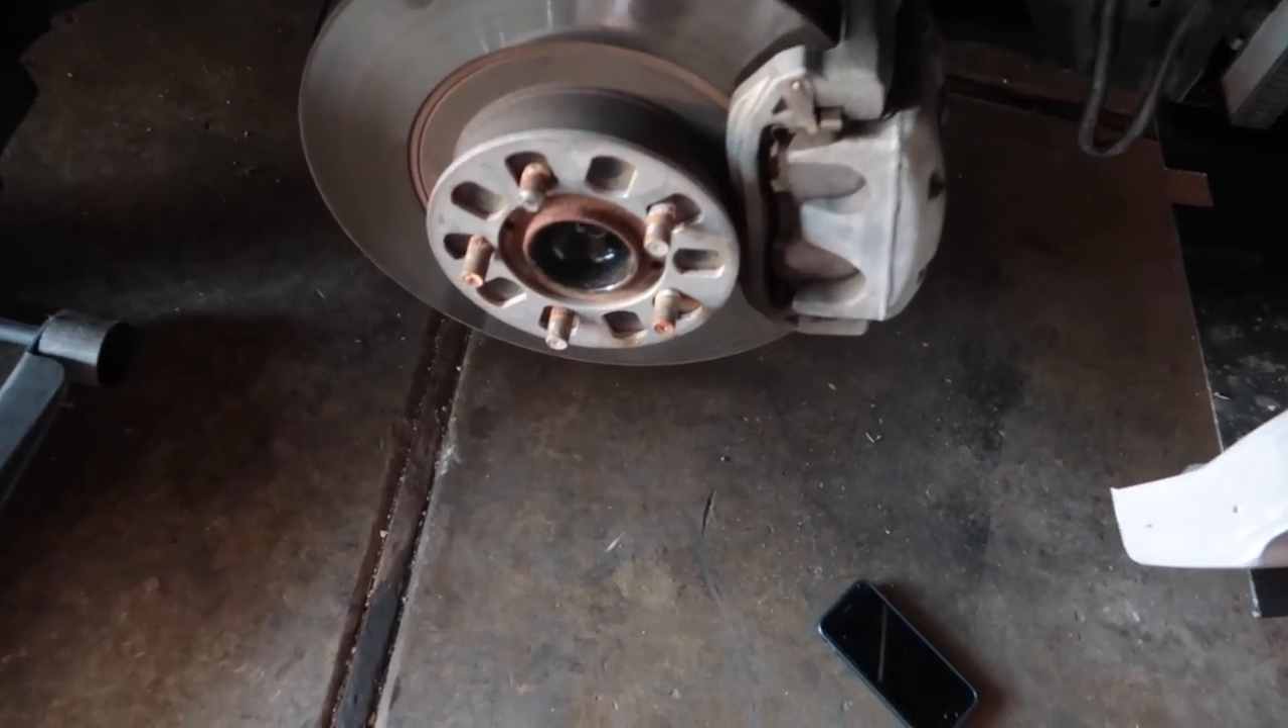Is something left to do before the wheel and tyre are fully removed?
No.